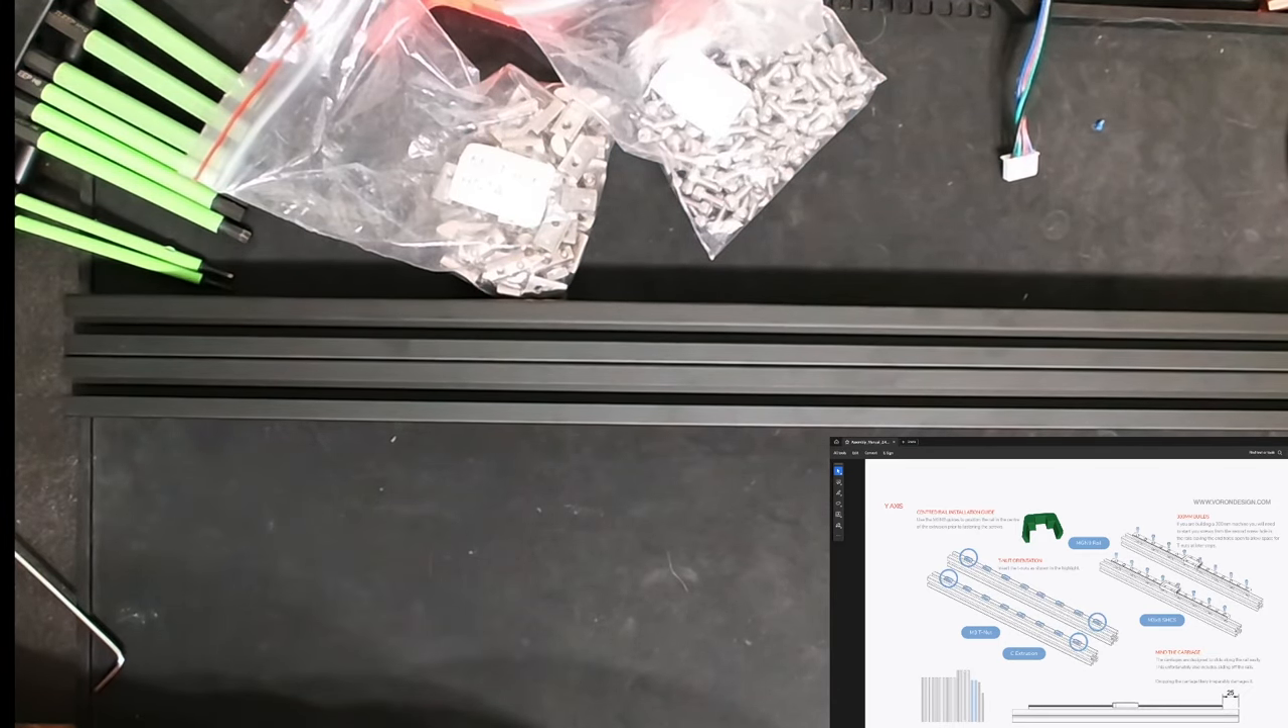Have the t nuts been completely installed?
No.